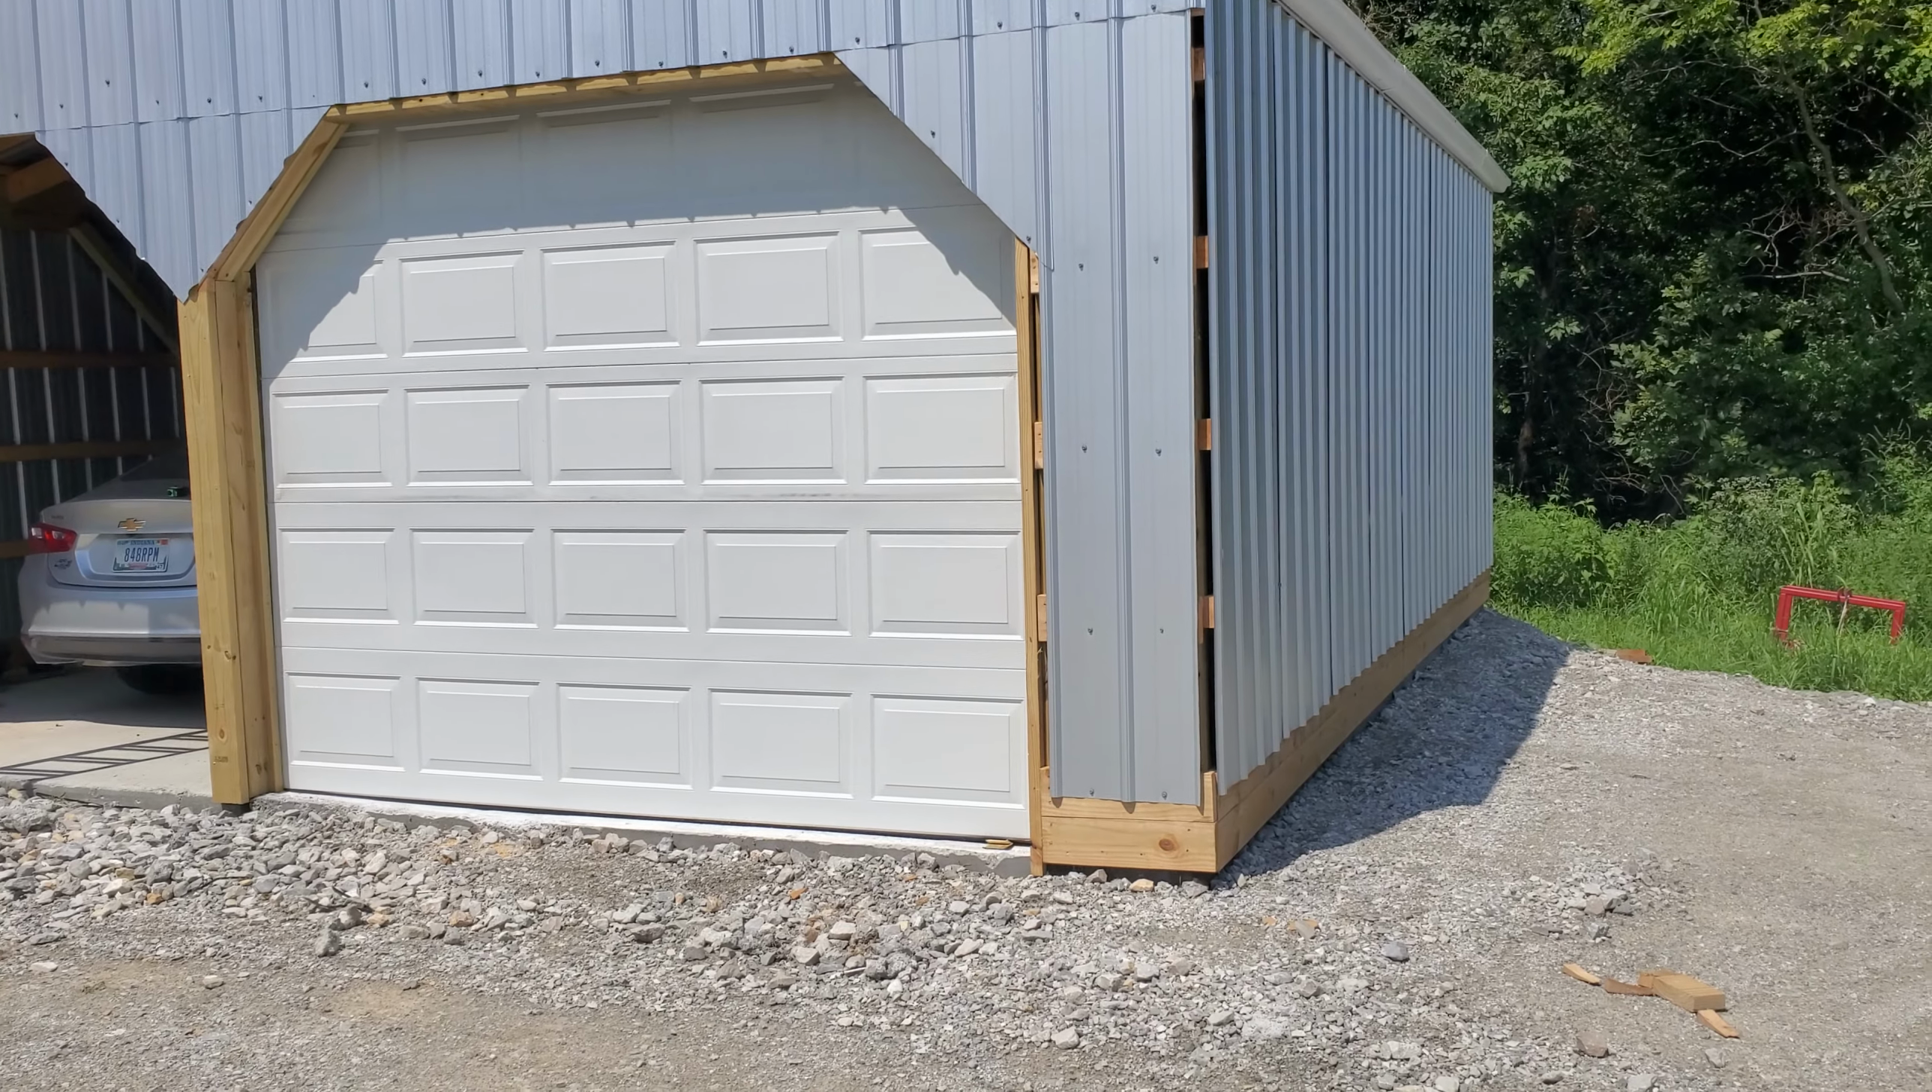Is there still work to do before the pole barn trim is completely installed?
Yes.